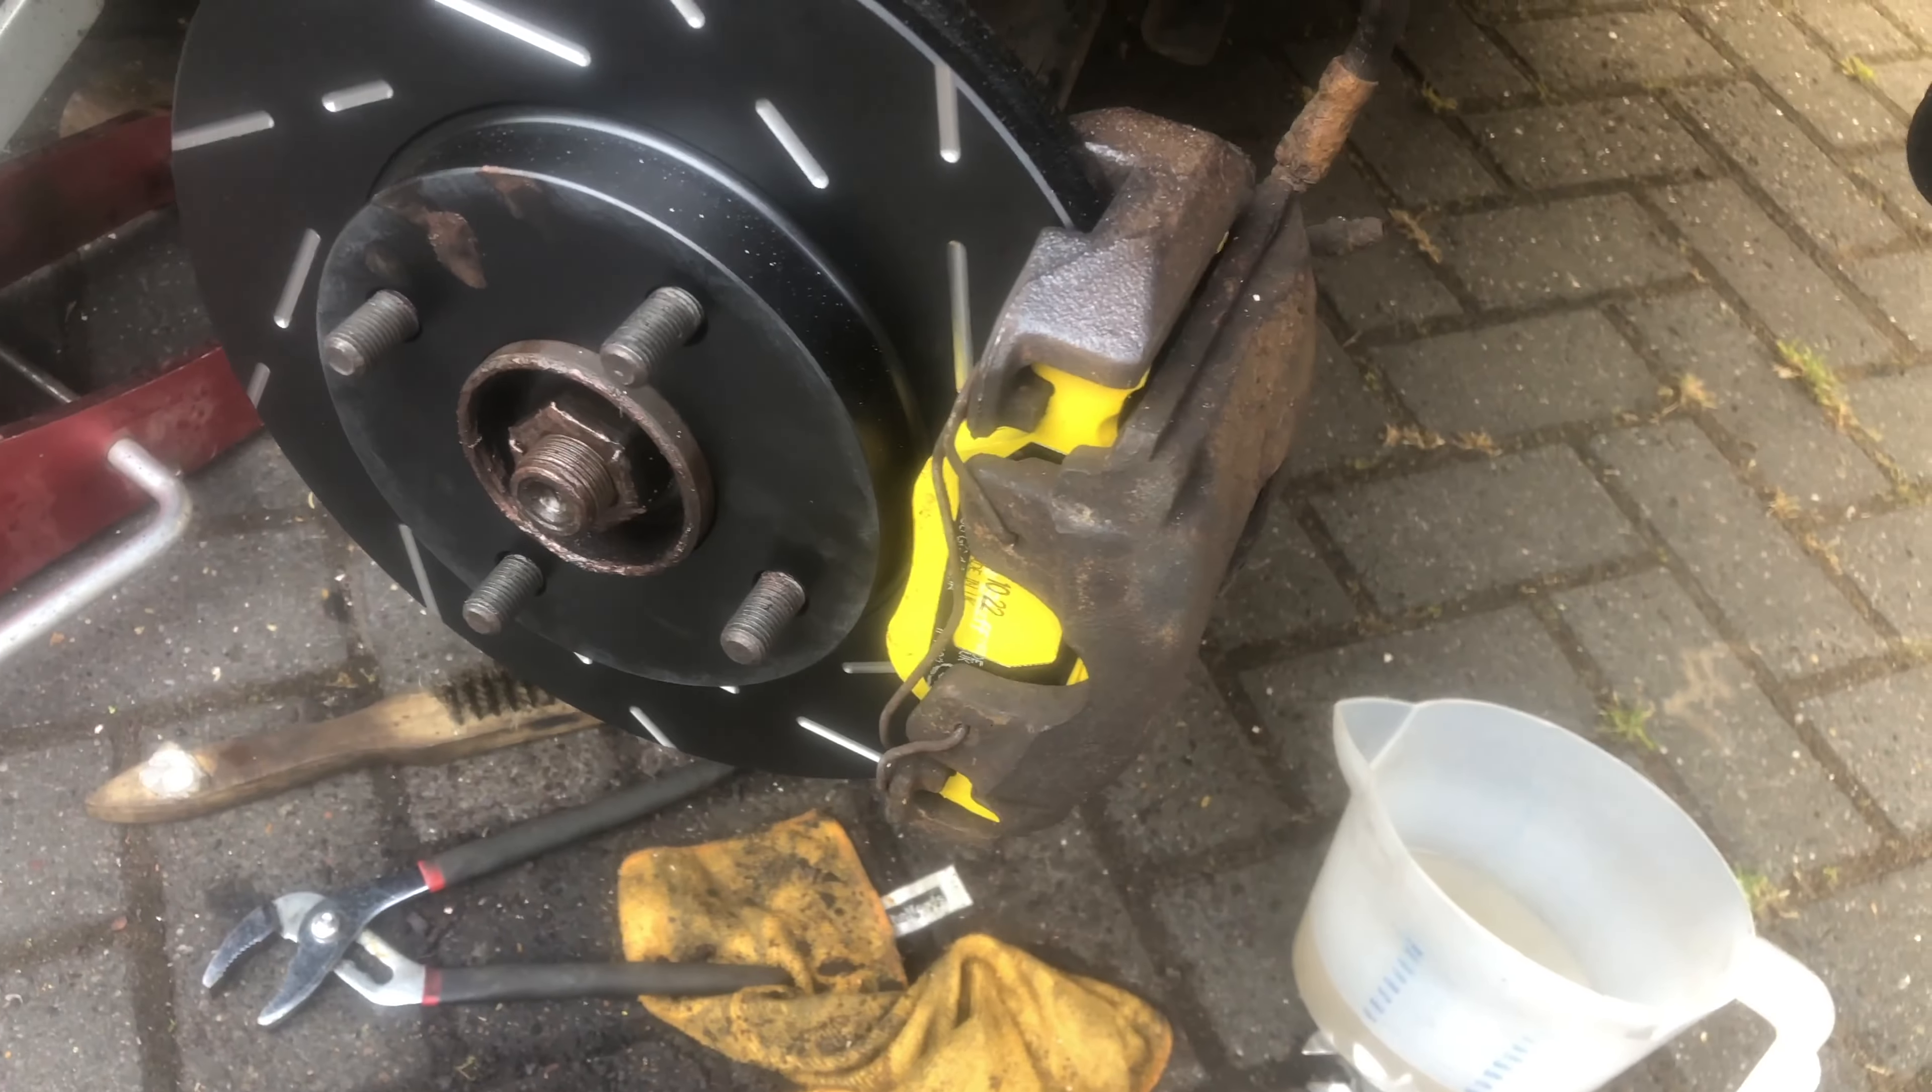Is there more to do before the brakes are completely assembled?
No.